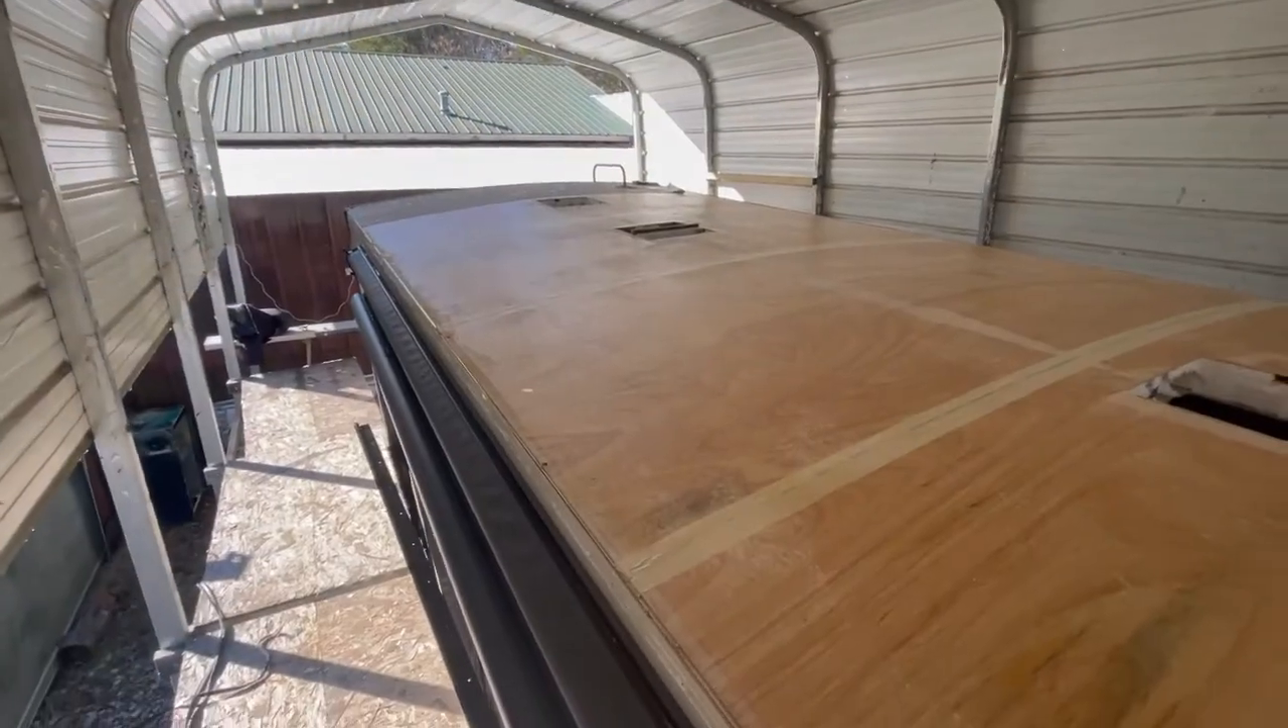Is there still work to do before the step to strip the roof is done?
No.